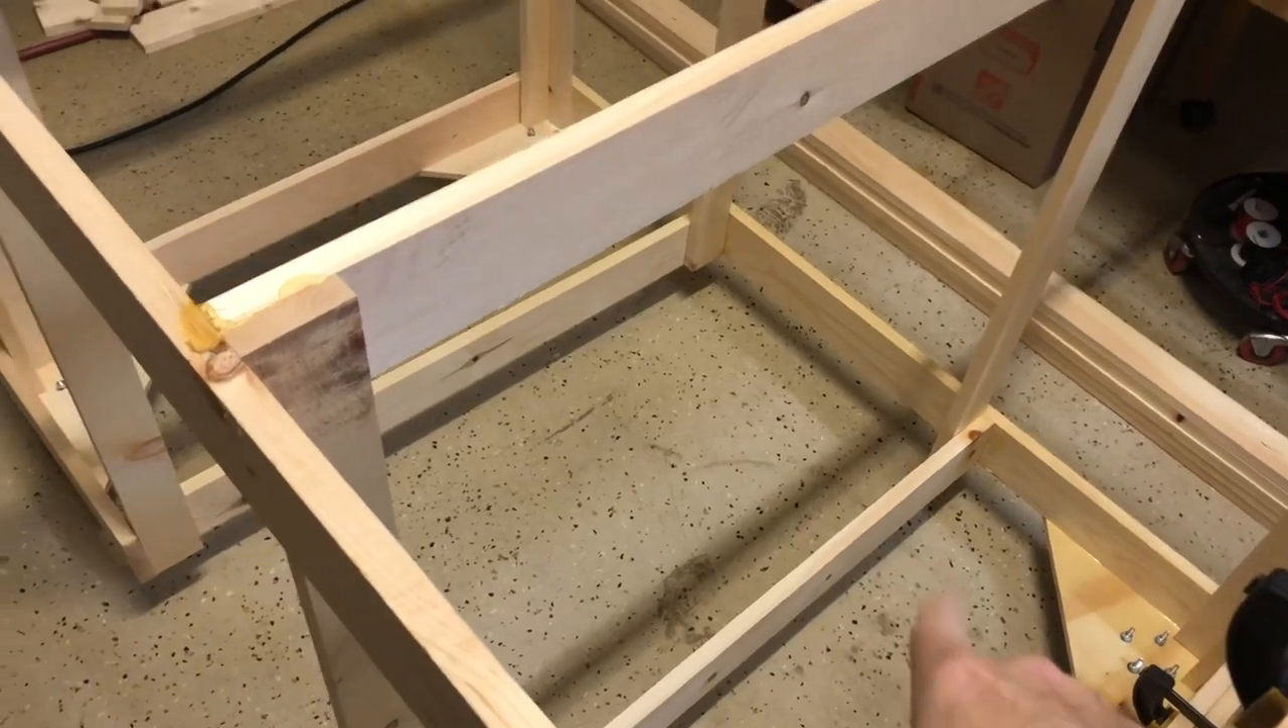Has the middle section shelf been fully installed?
No.